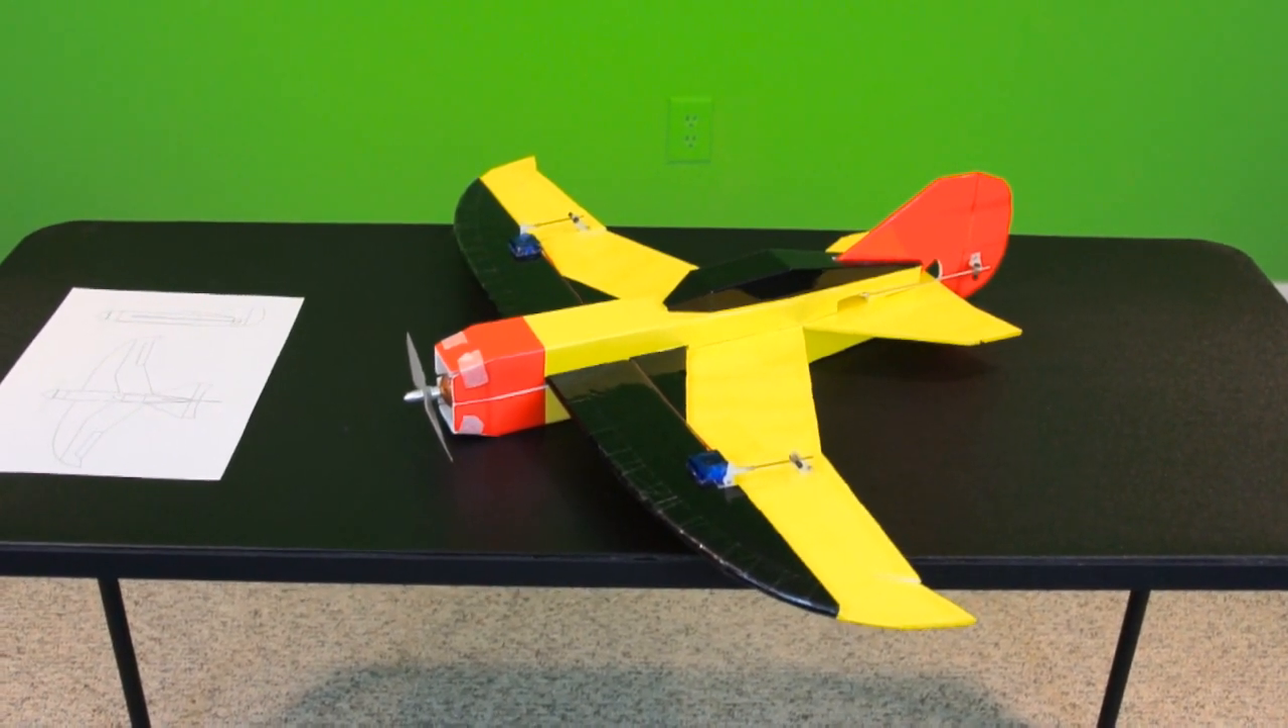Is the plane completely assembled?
Yes.